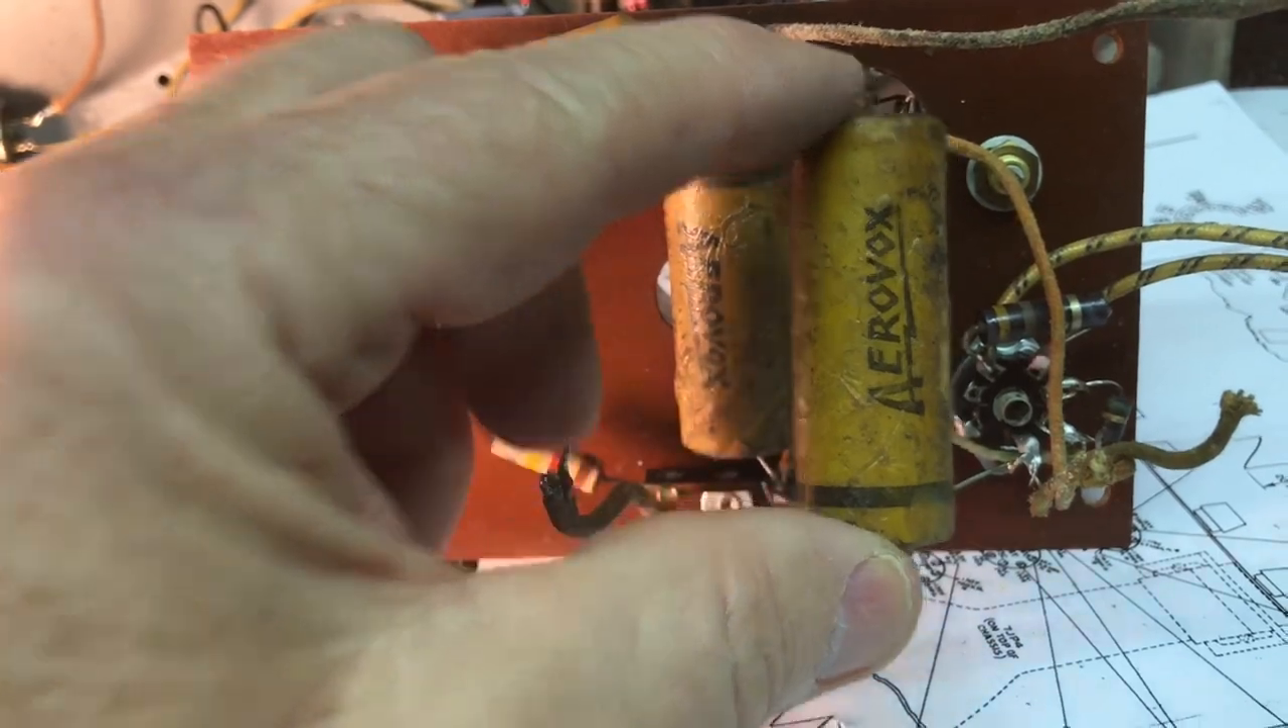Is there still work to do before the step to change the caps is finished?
Yes.